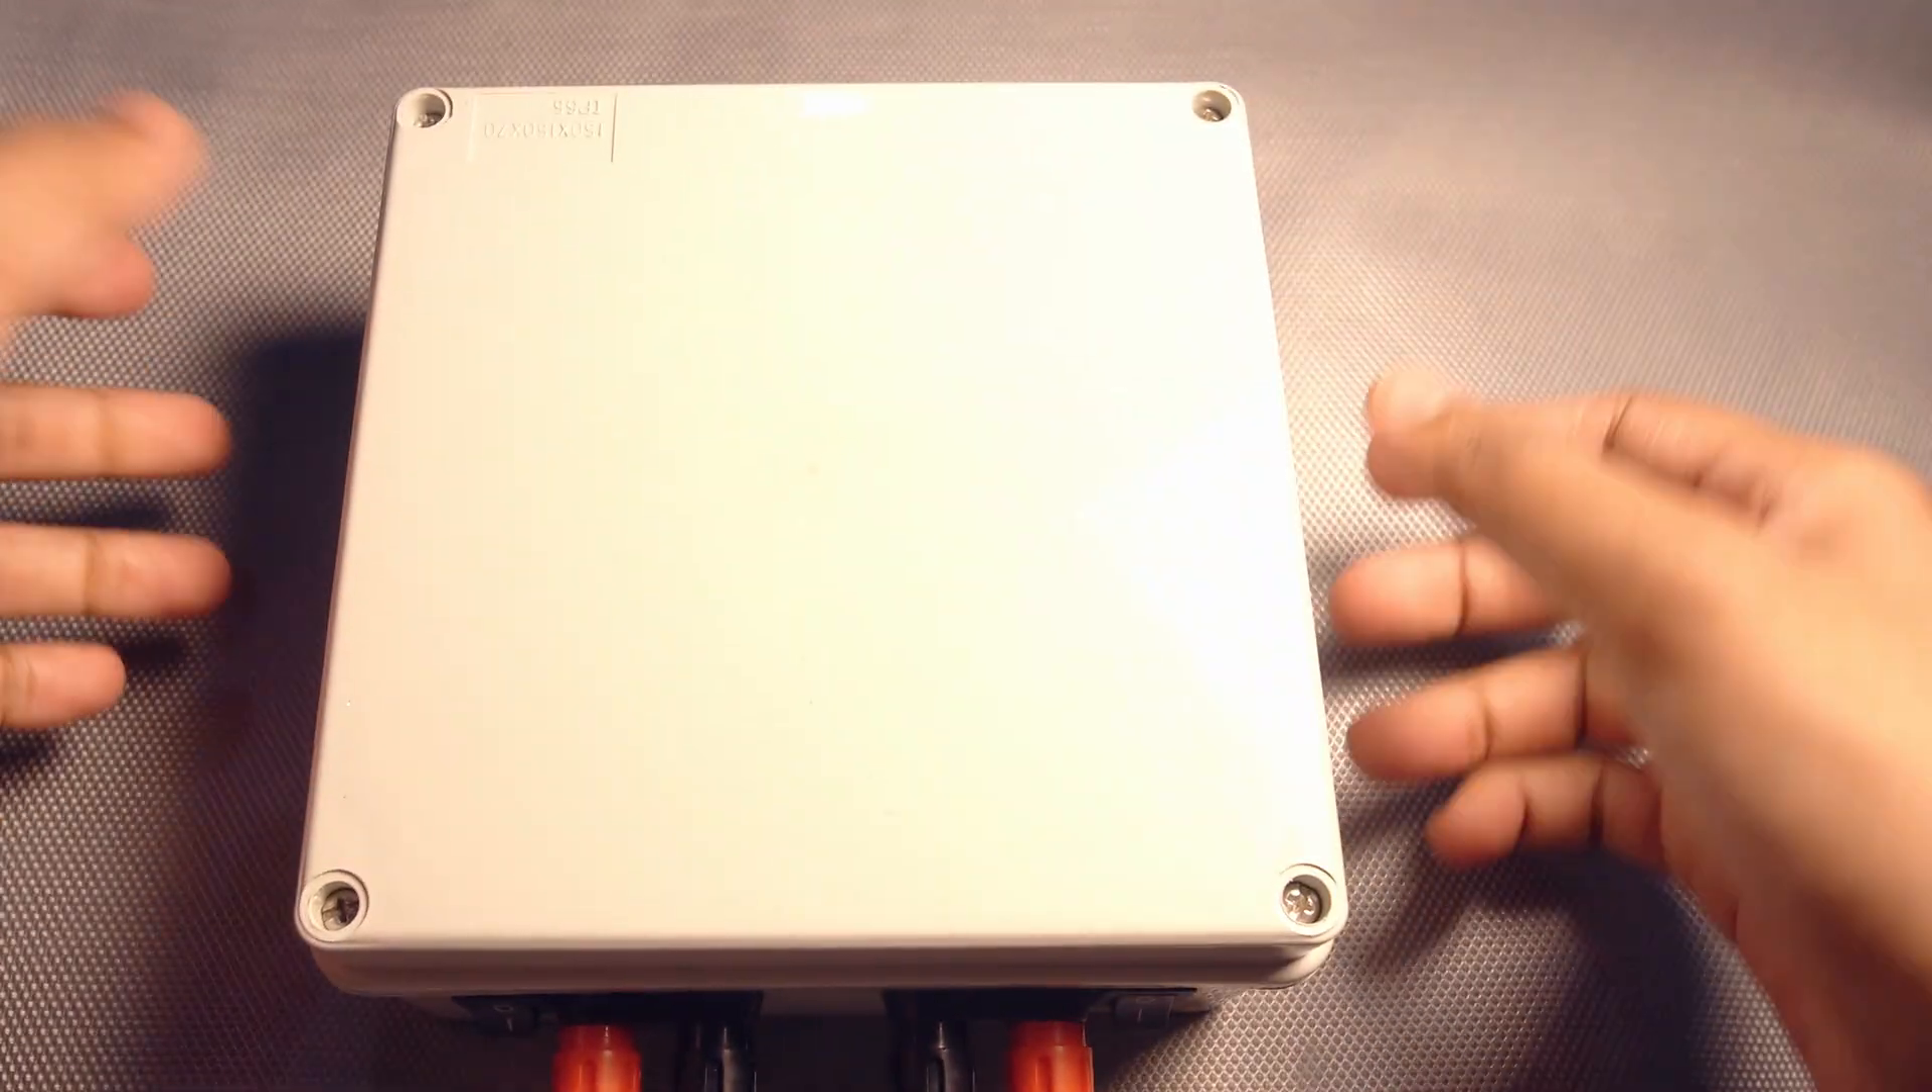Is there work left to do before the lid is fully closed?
No.